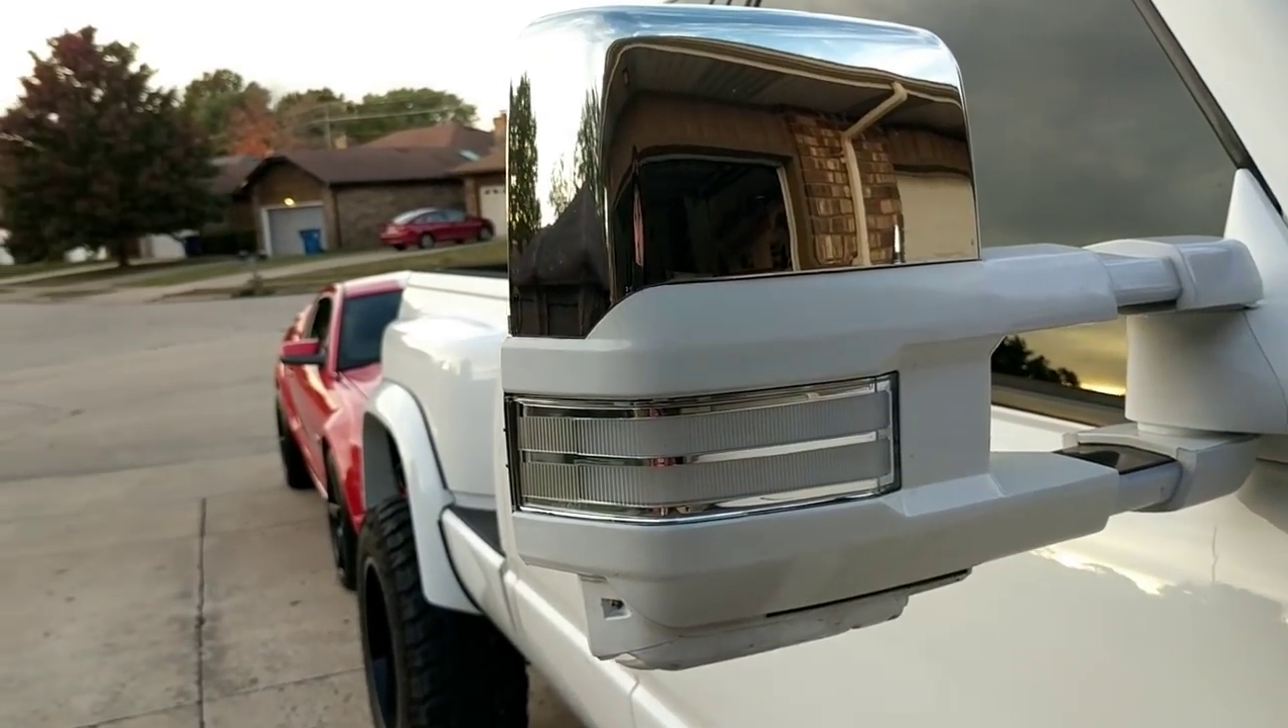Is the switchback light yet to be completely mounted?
No.